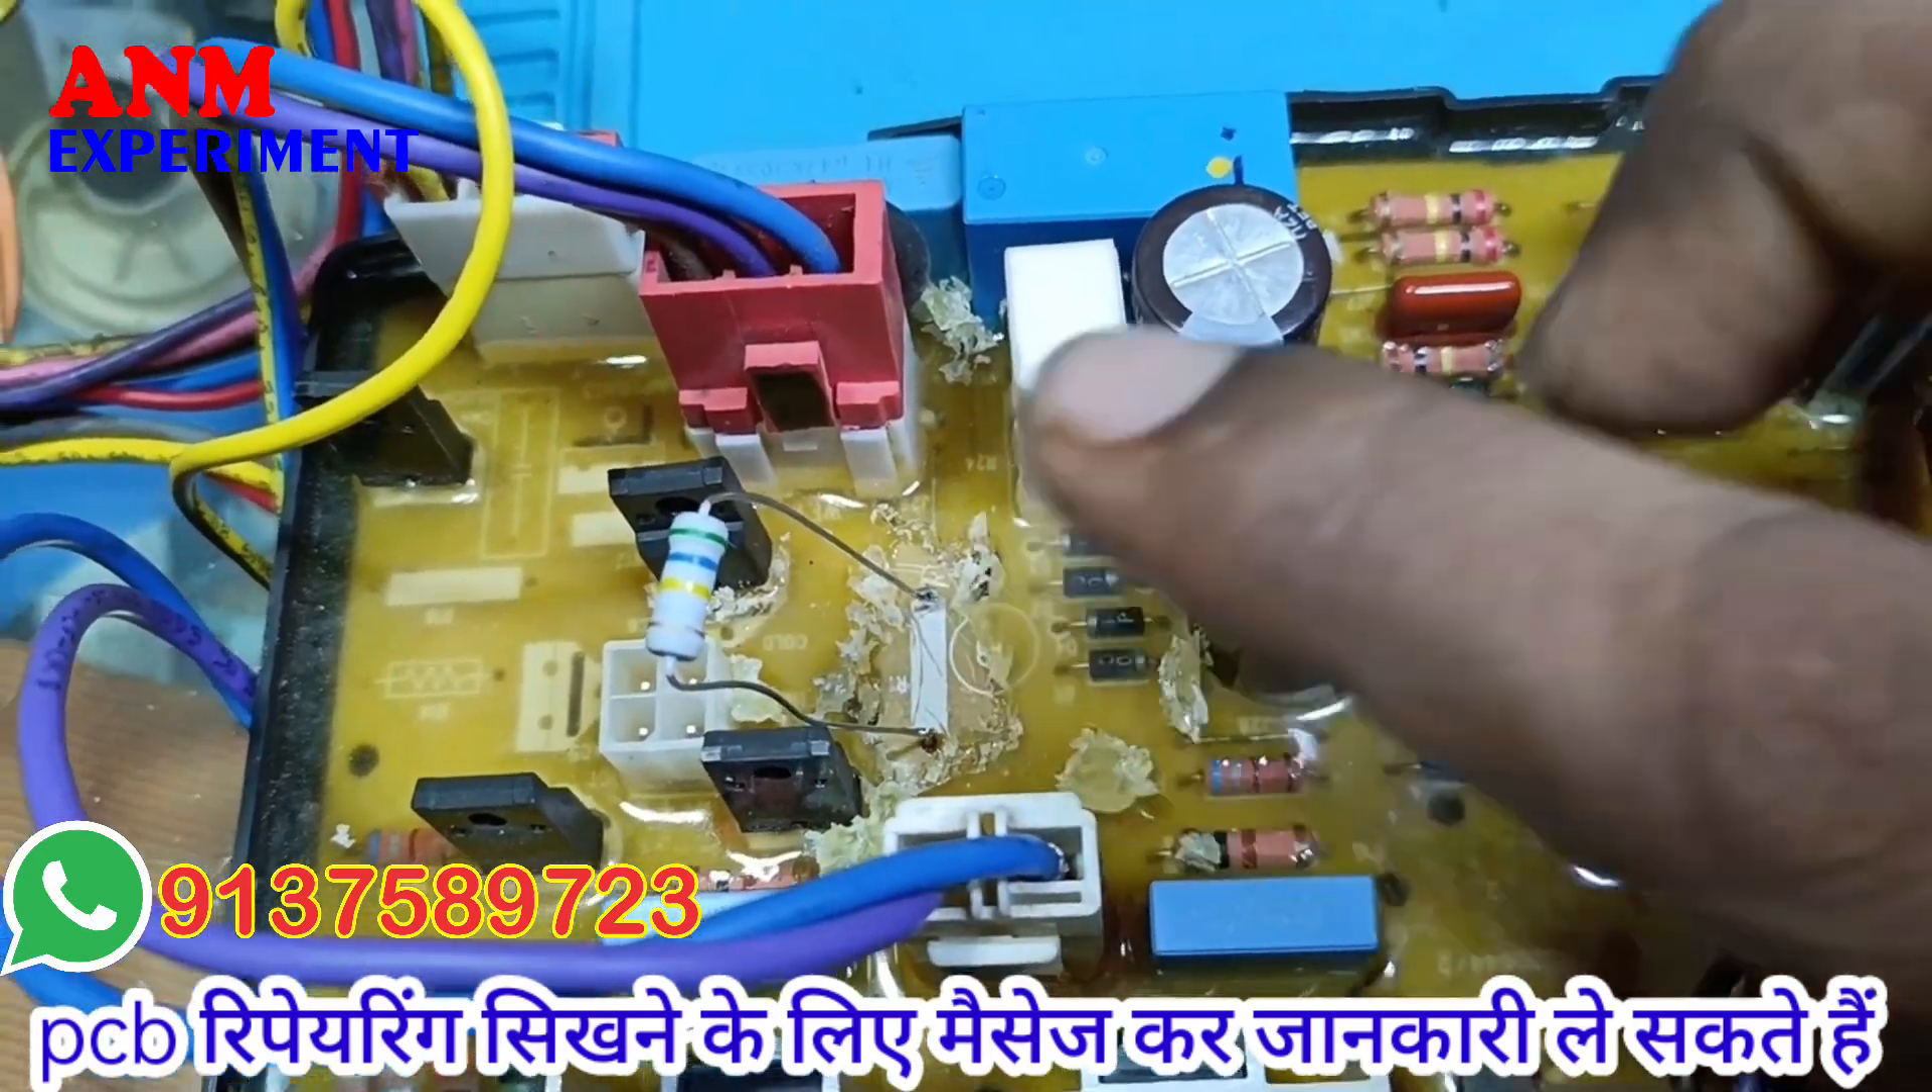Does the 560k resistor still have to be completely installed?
No.